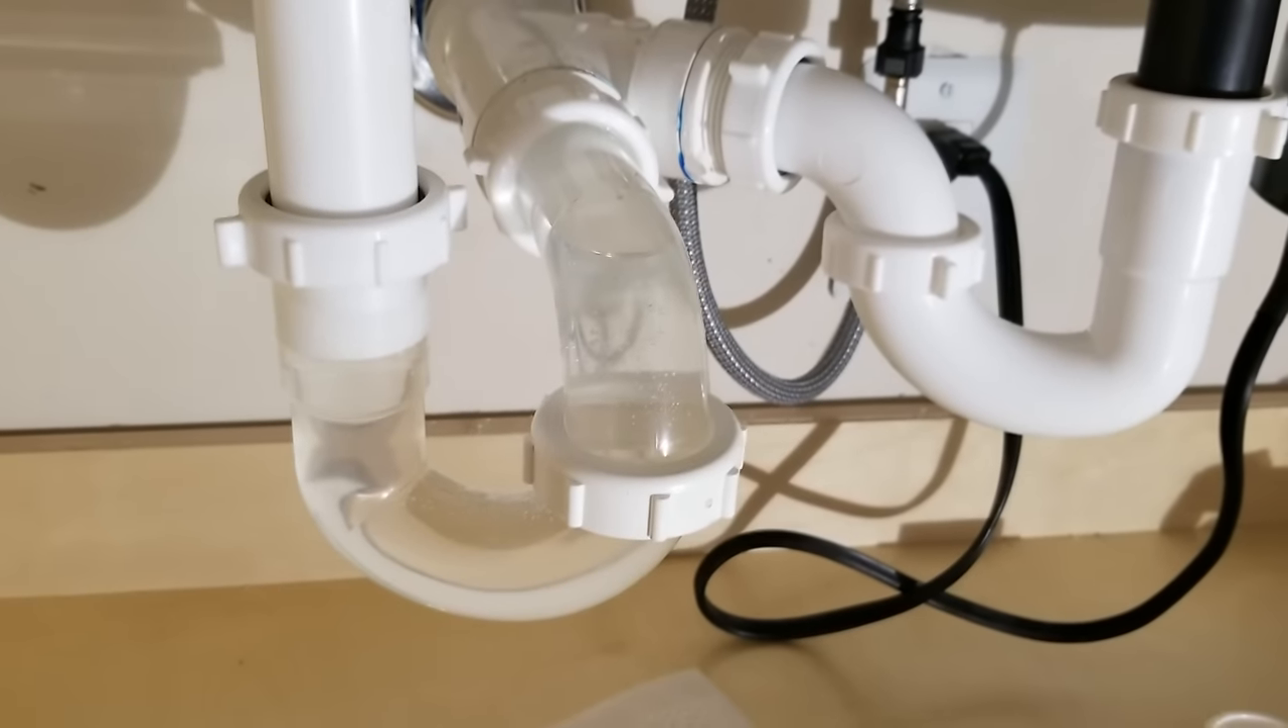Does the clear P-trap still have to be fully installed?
No.